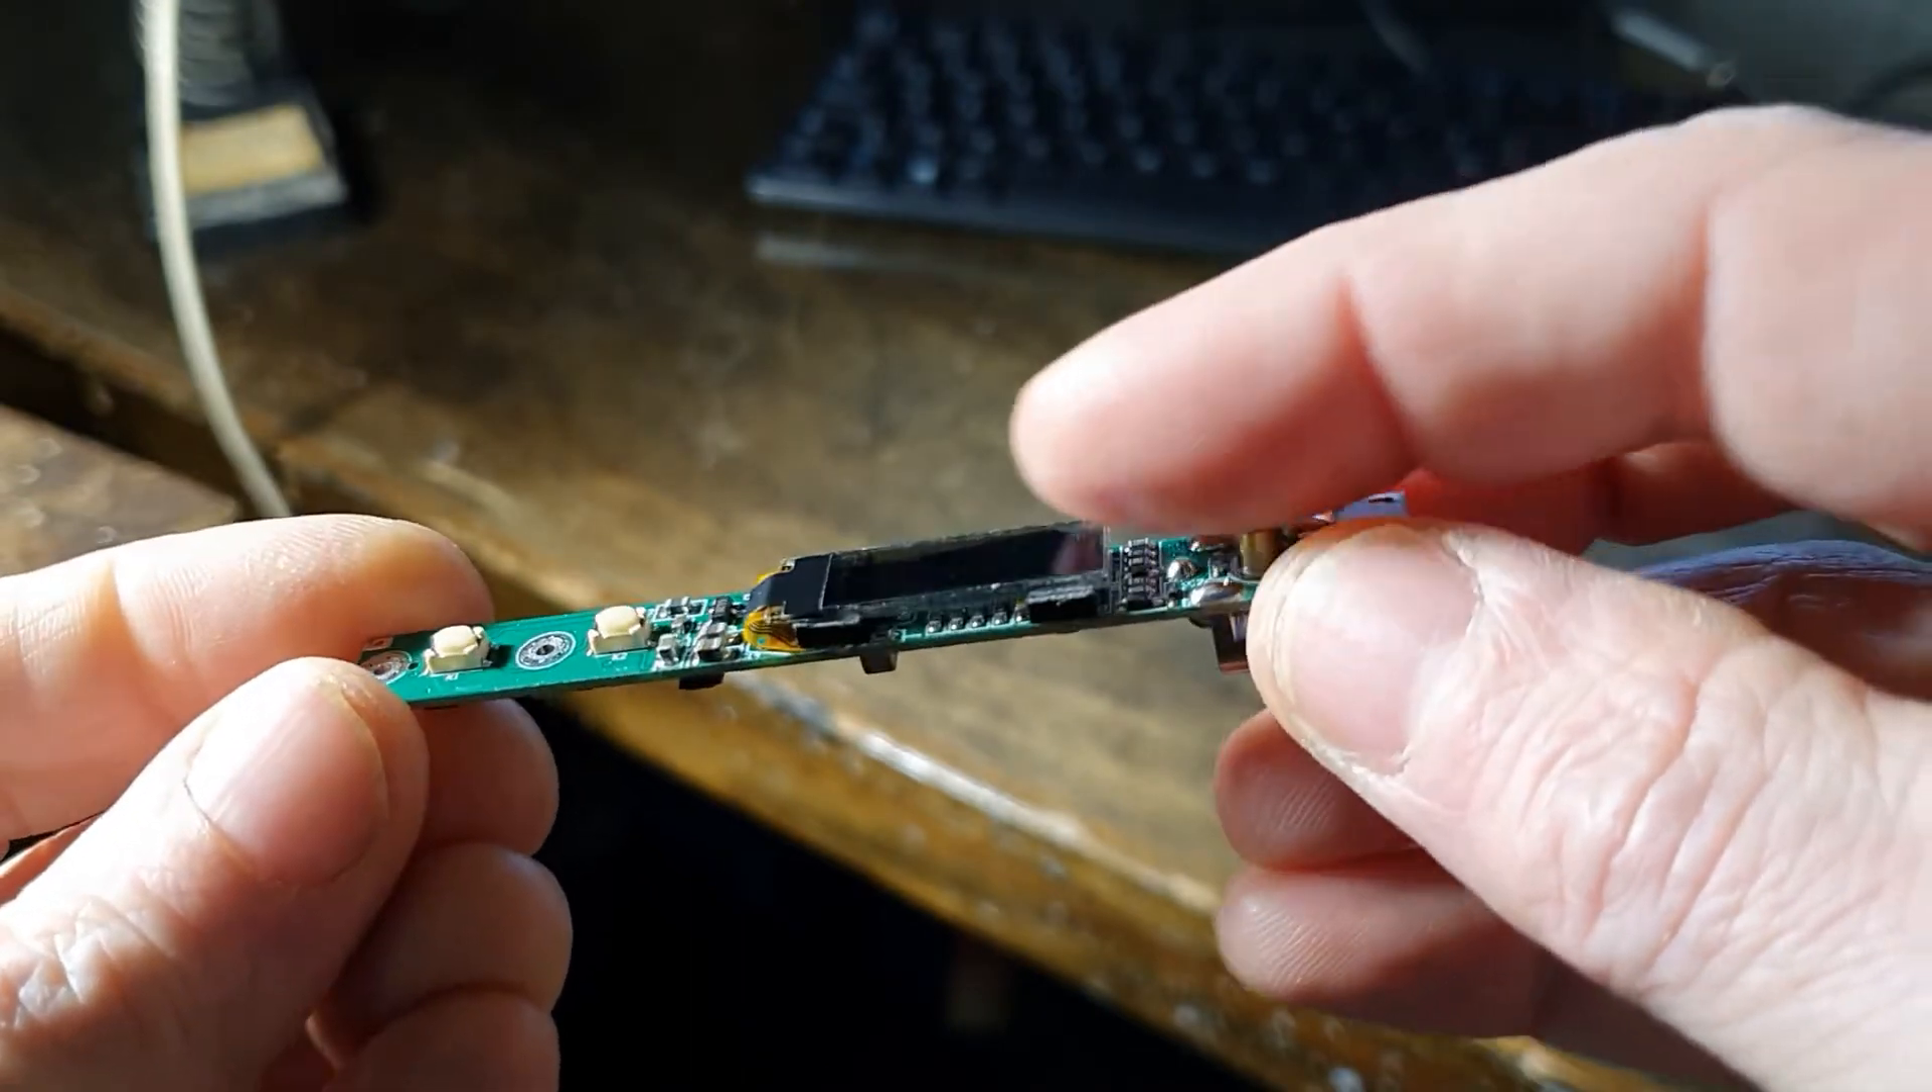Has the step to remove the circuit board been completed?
Yes.